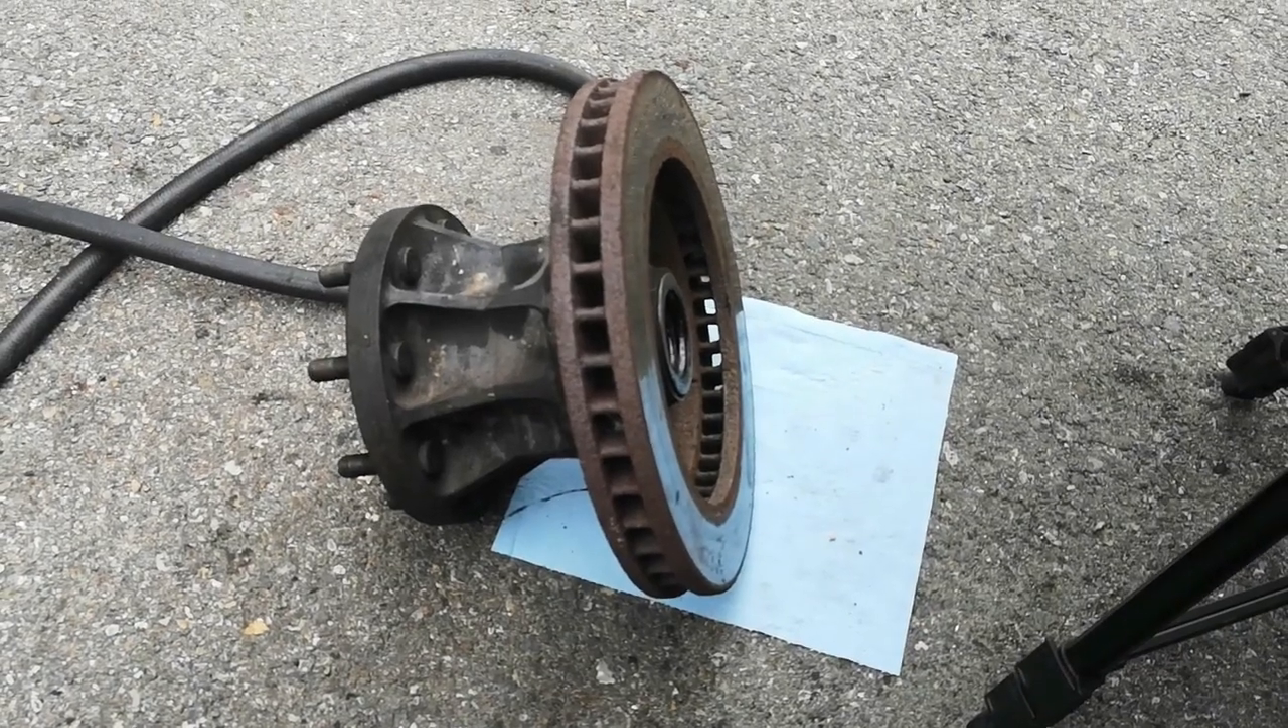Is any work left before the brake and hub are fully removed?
No.